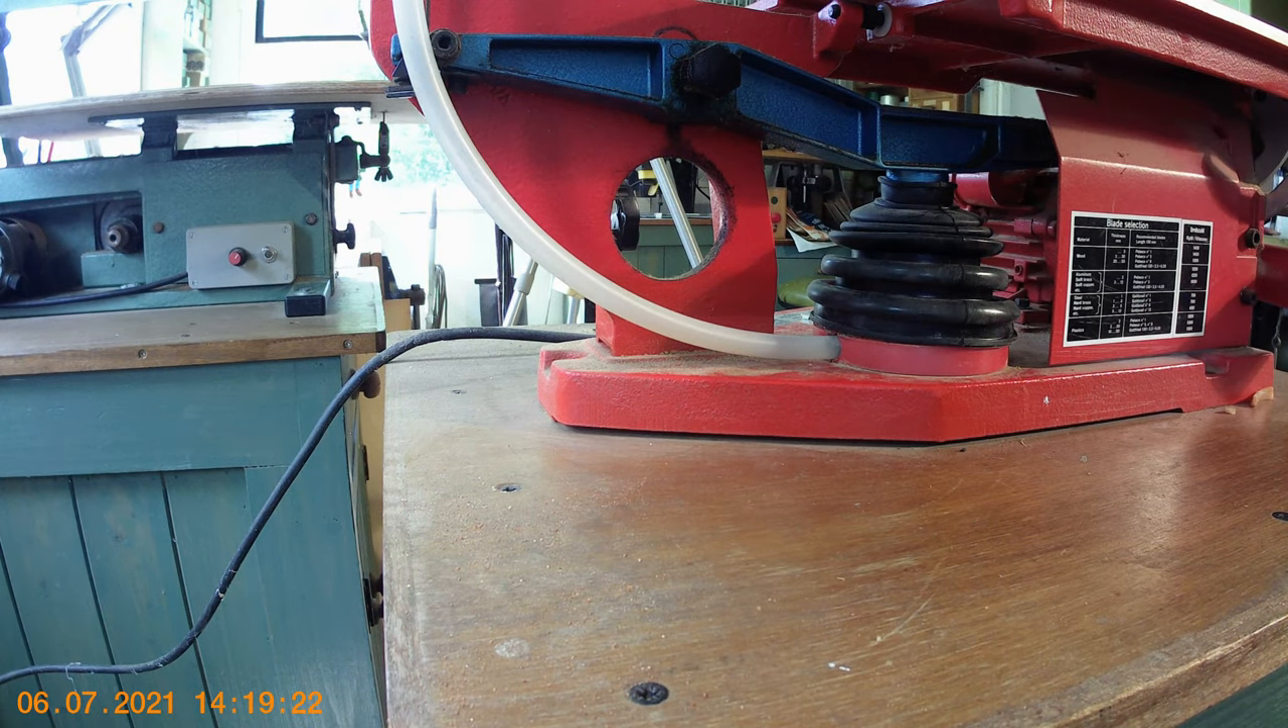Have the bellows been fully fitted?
Yes.